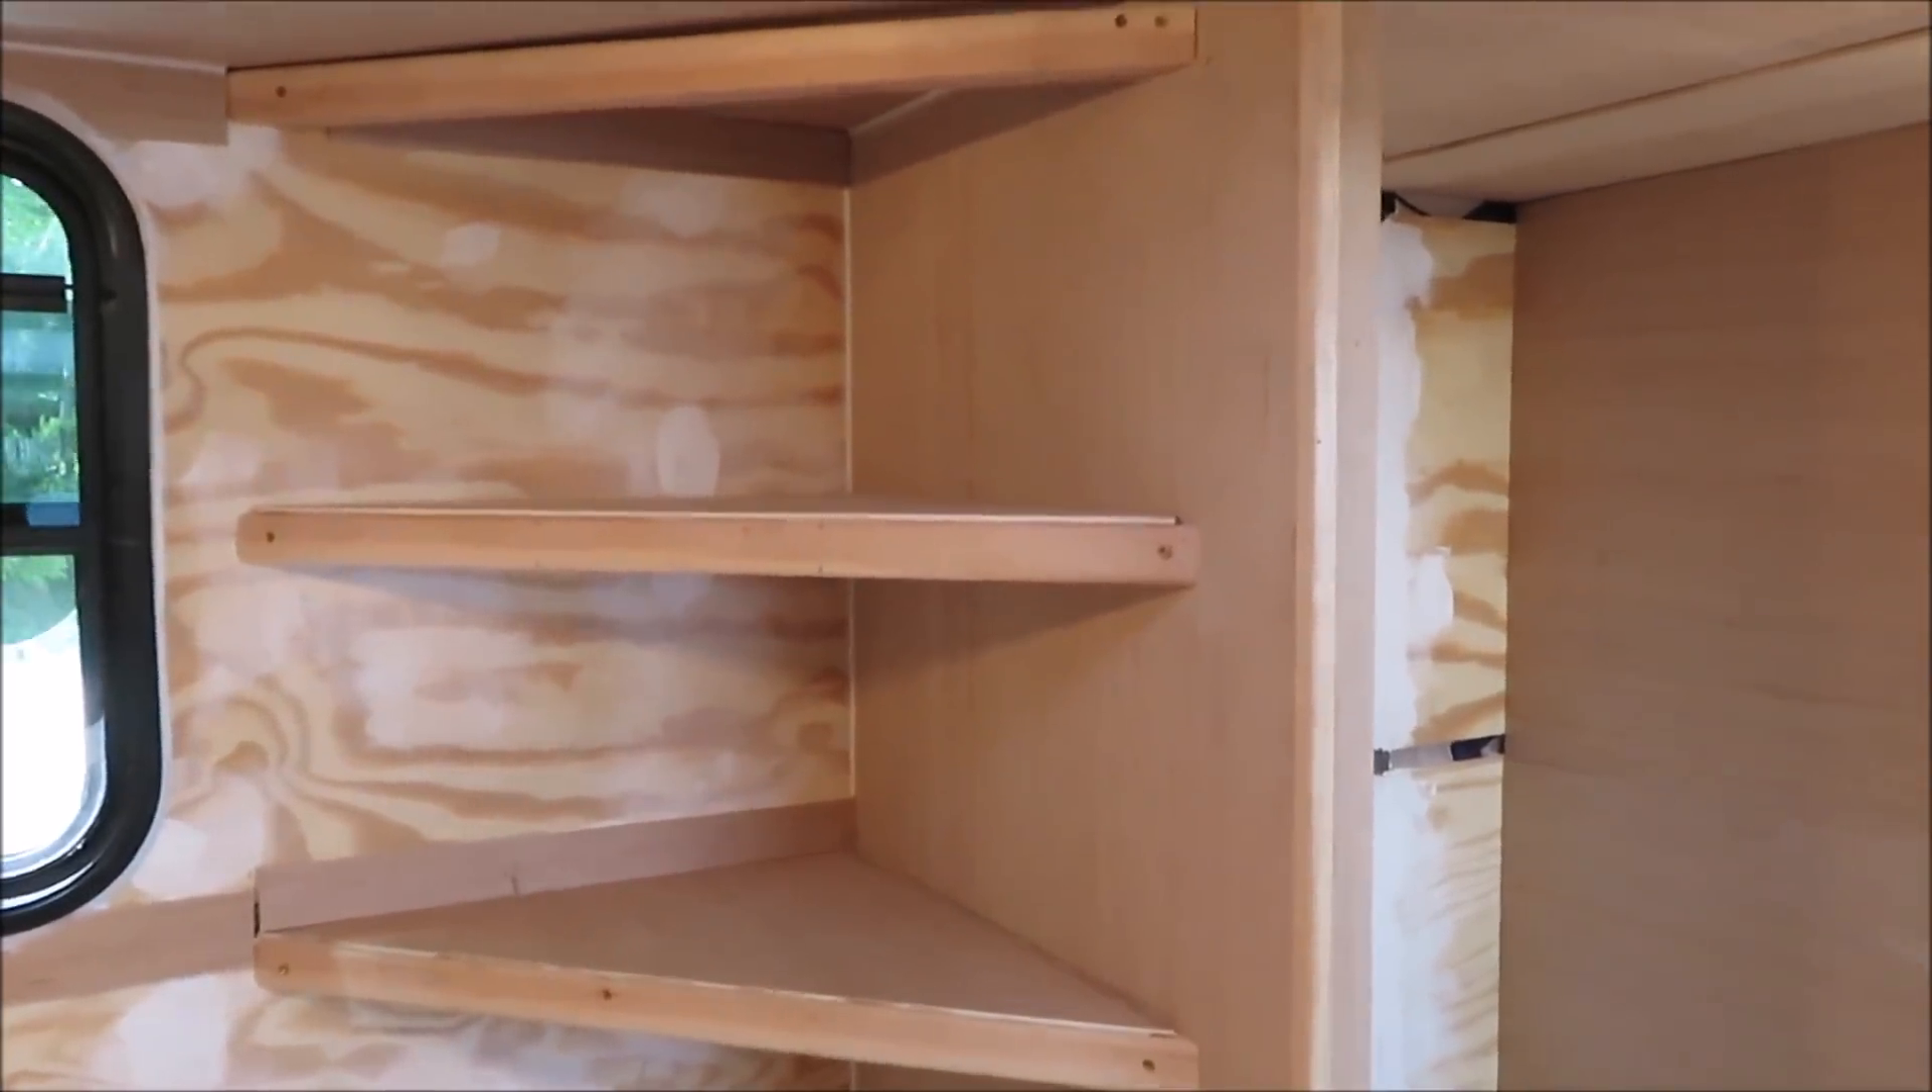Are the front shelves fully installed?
Yes.